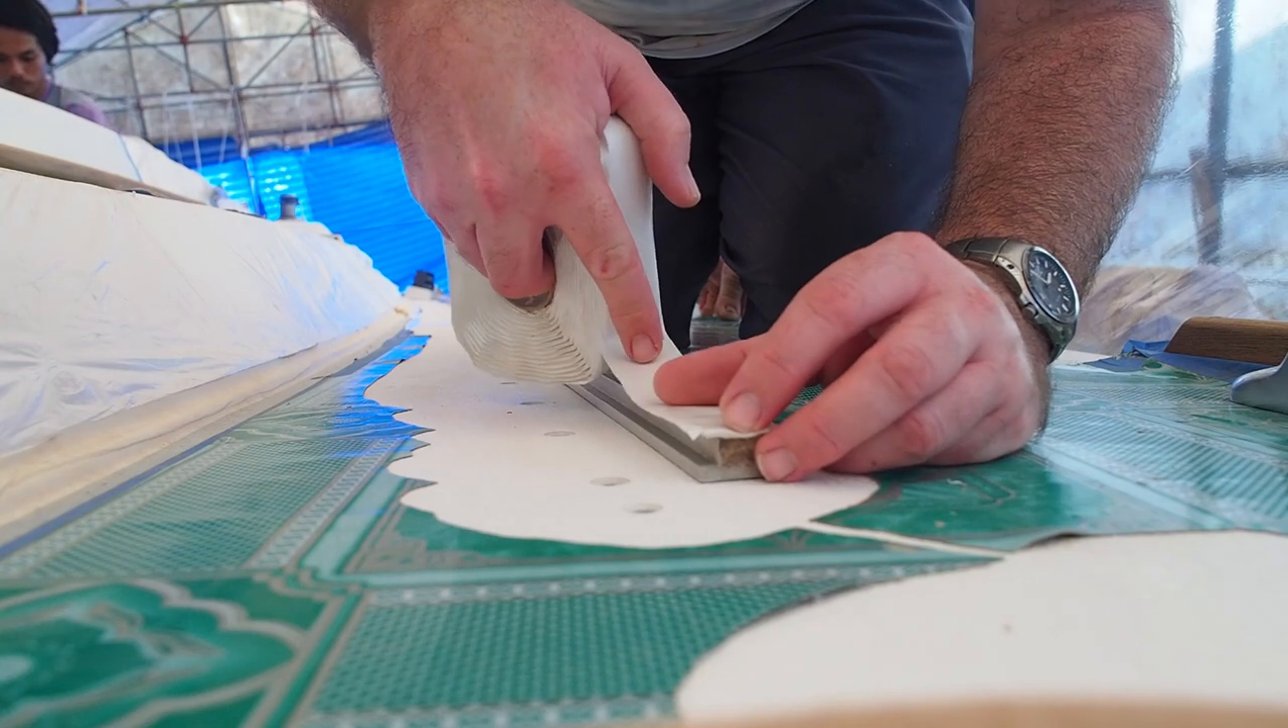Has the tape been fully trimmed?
No.